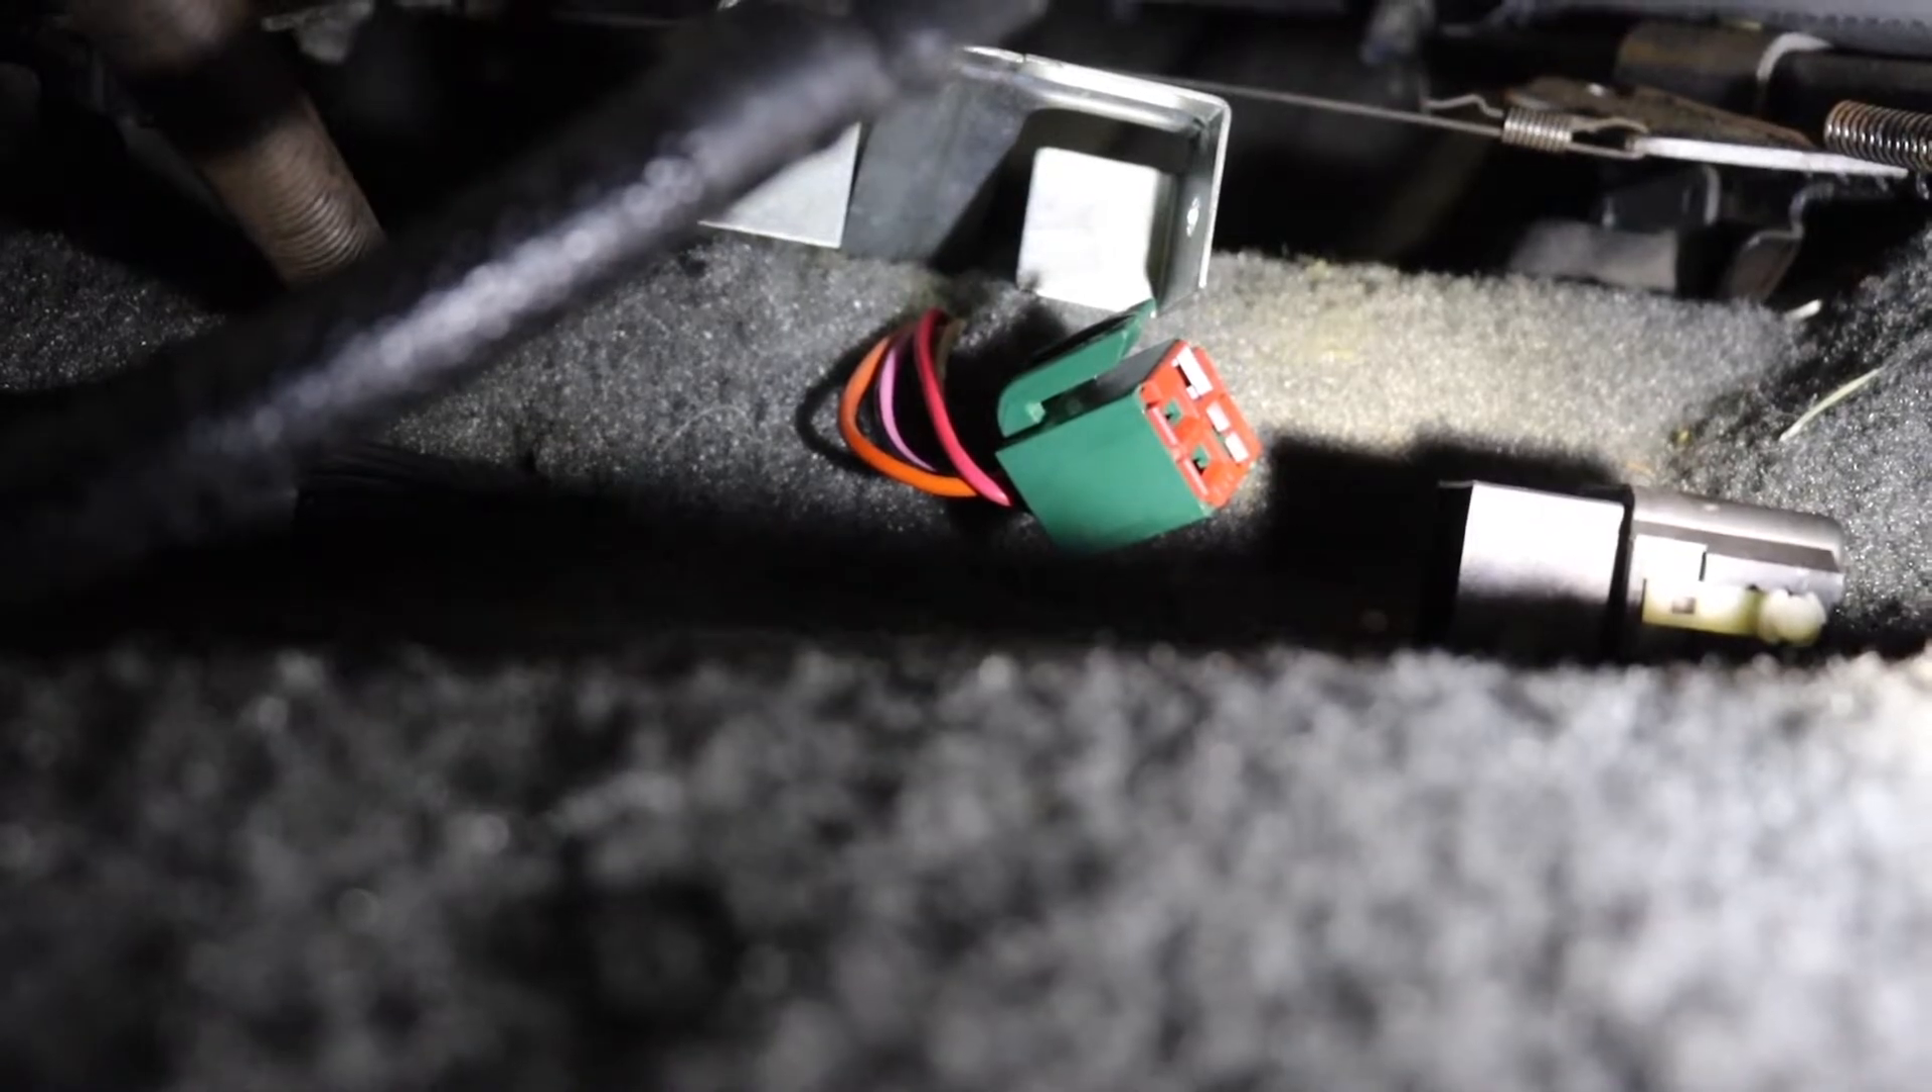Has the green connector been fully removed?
Yes.